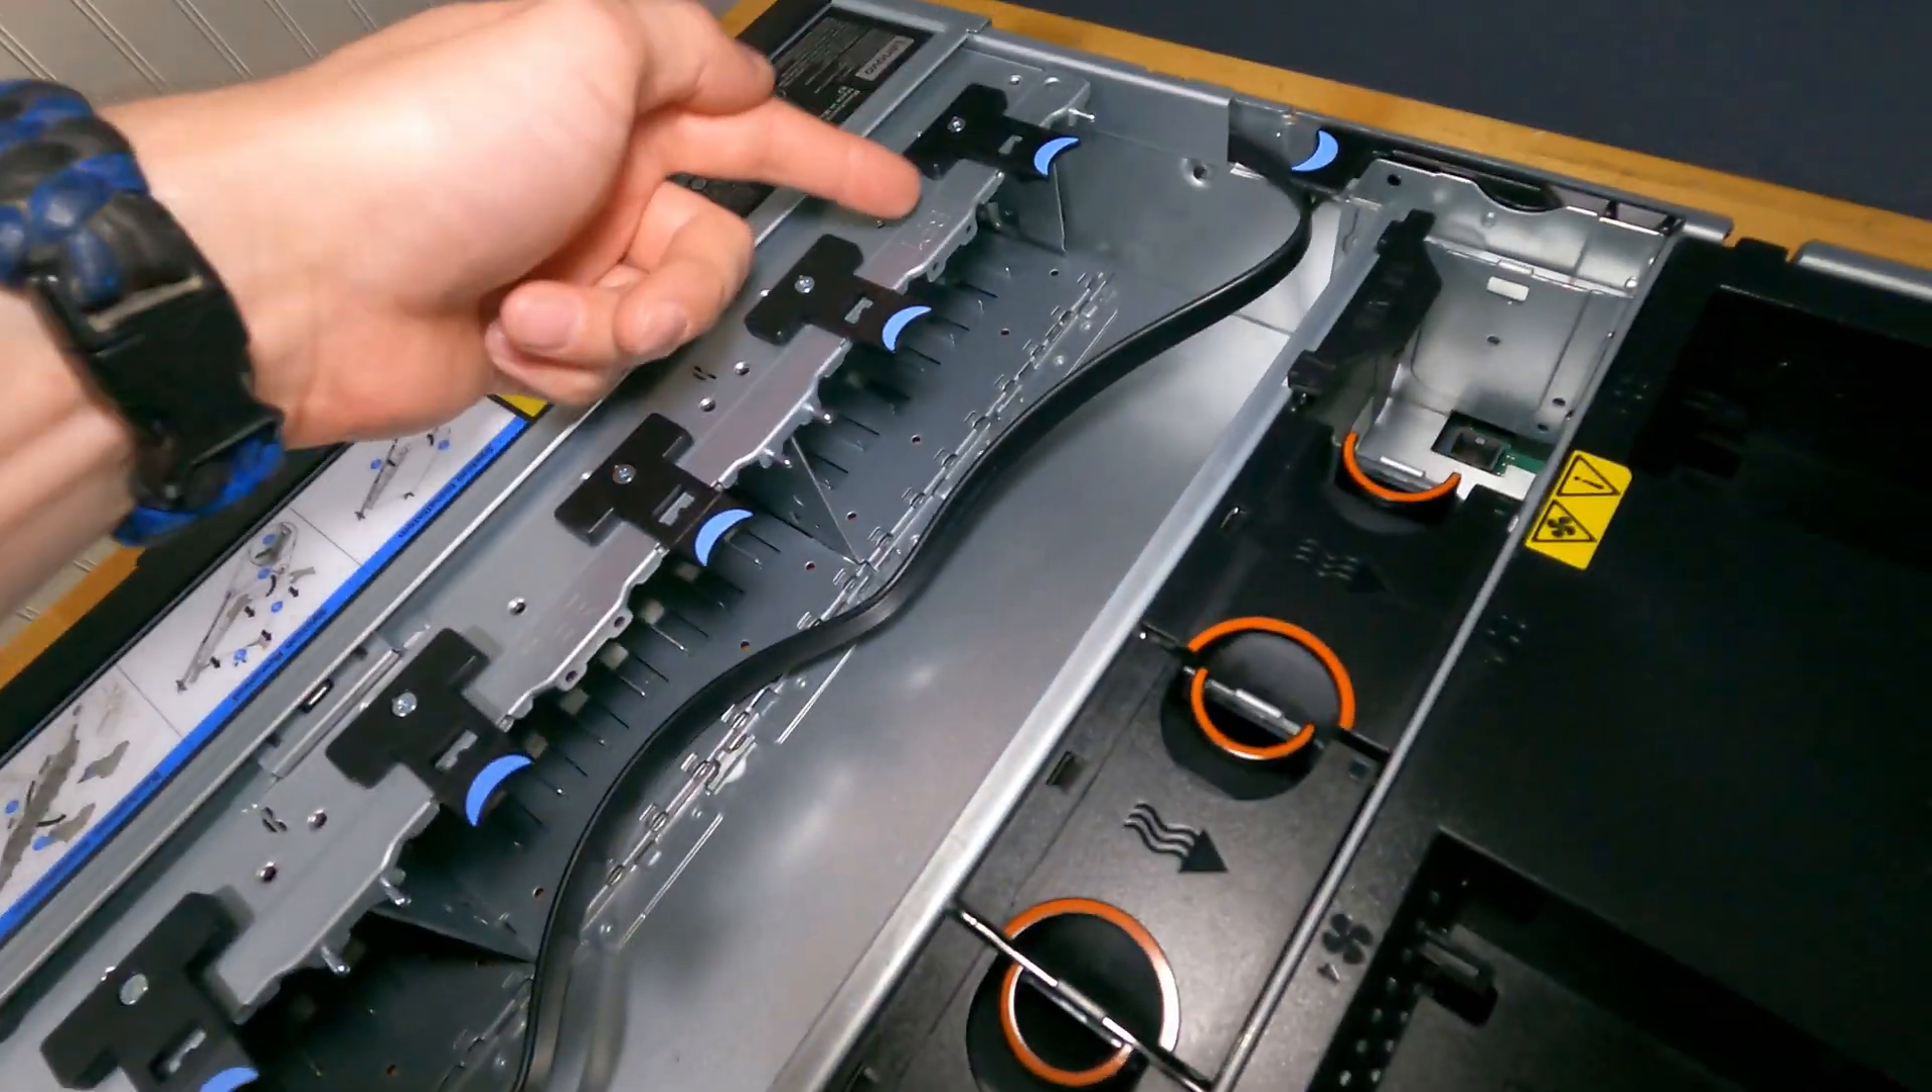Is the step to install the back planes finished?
No.